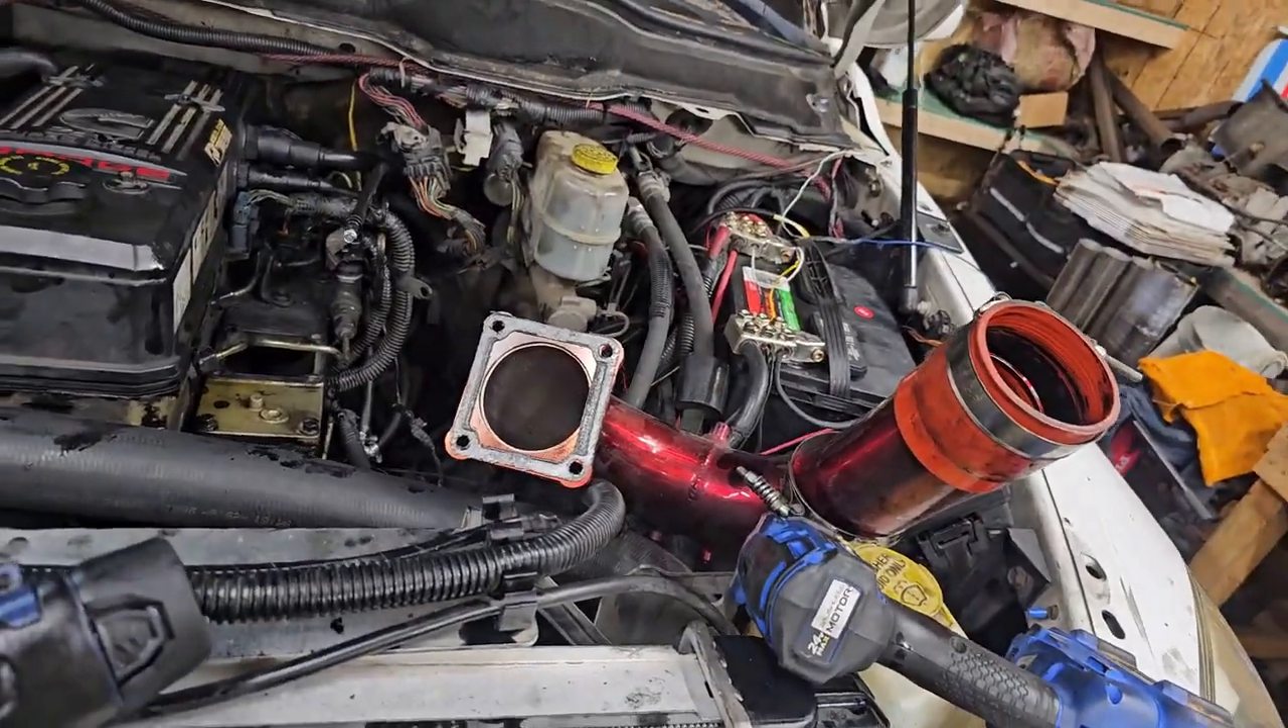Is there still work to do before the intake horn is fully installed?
Yes.